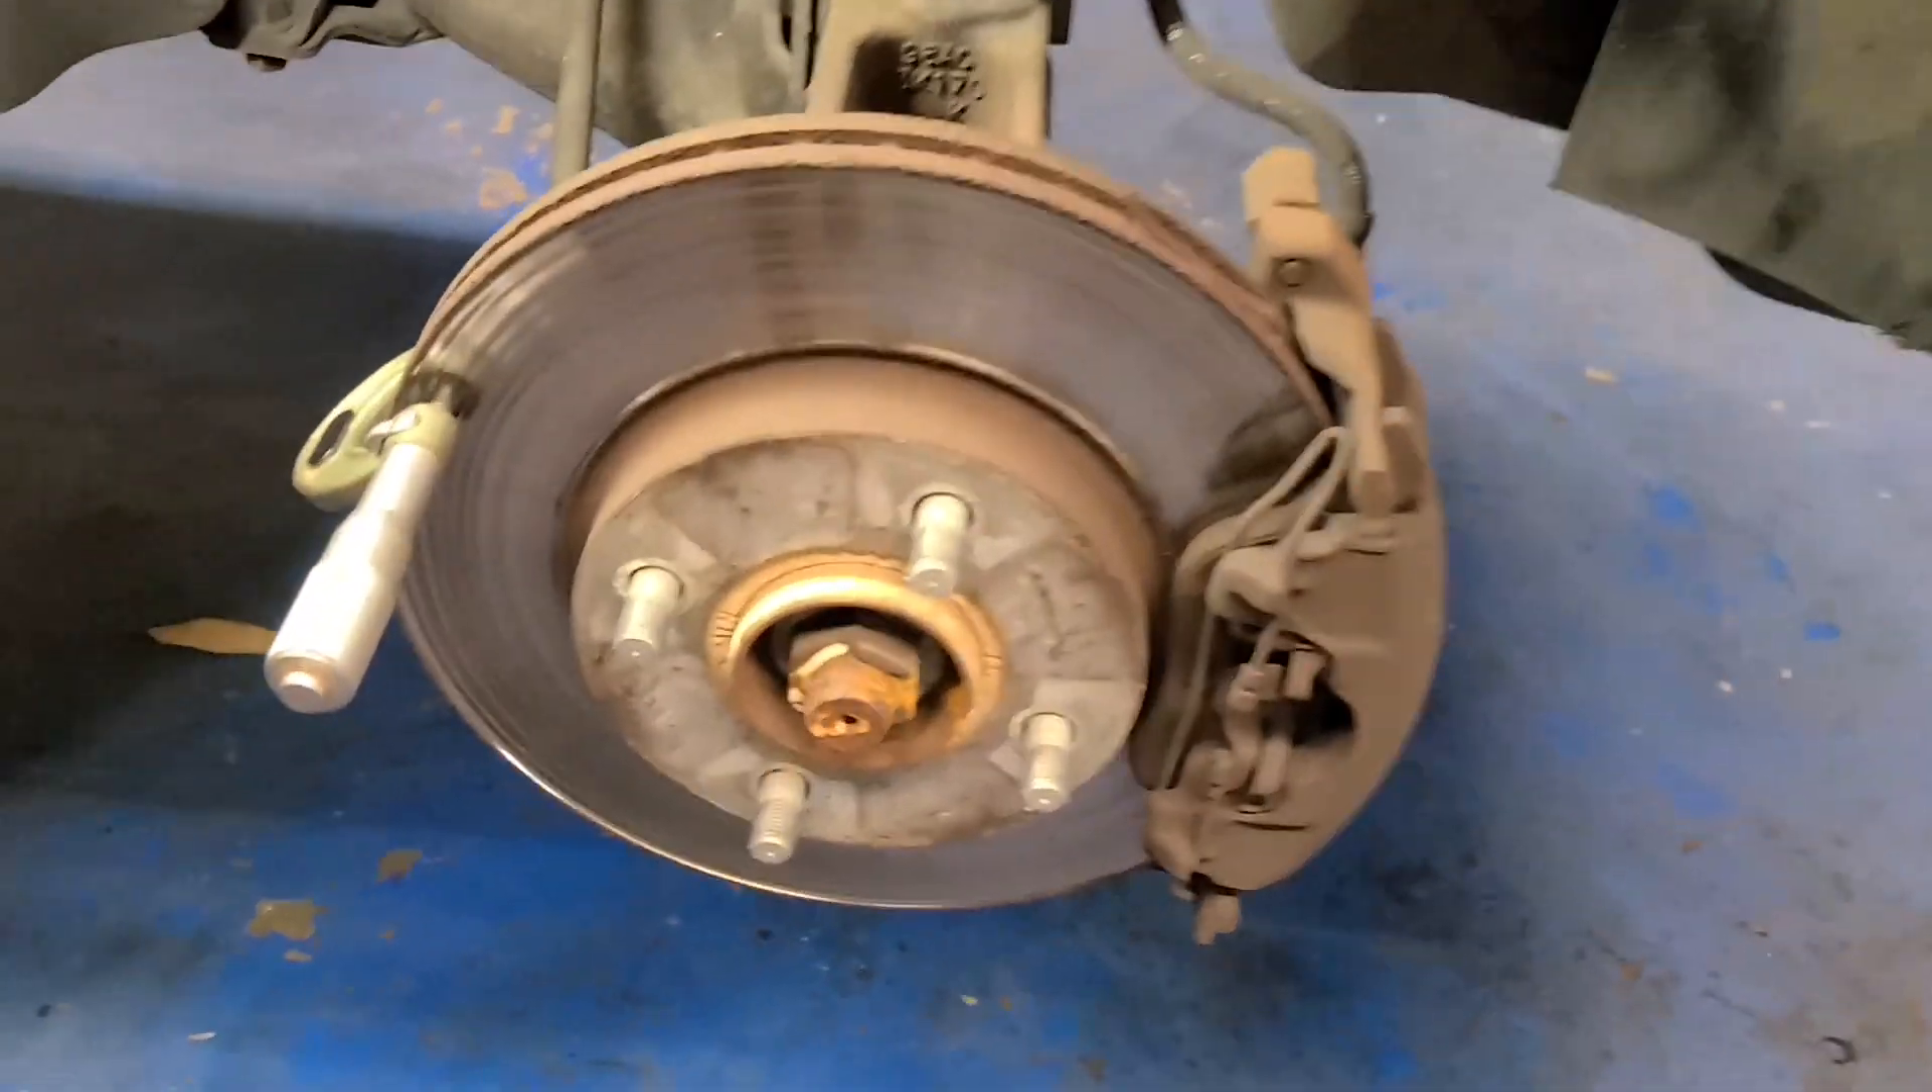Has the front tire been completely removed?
Yes.